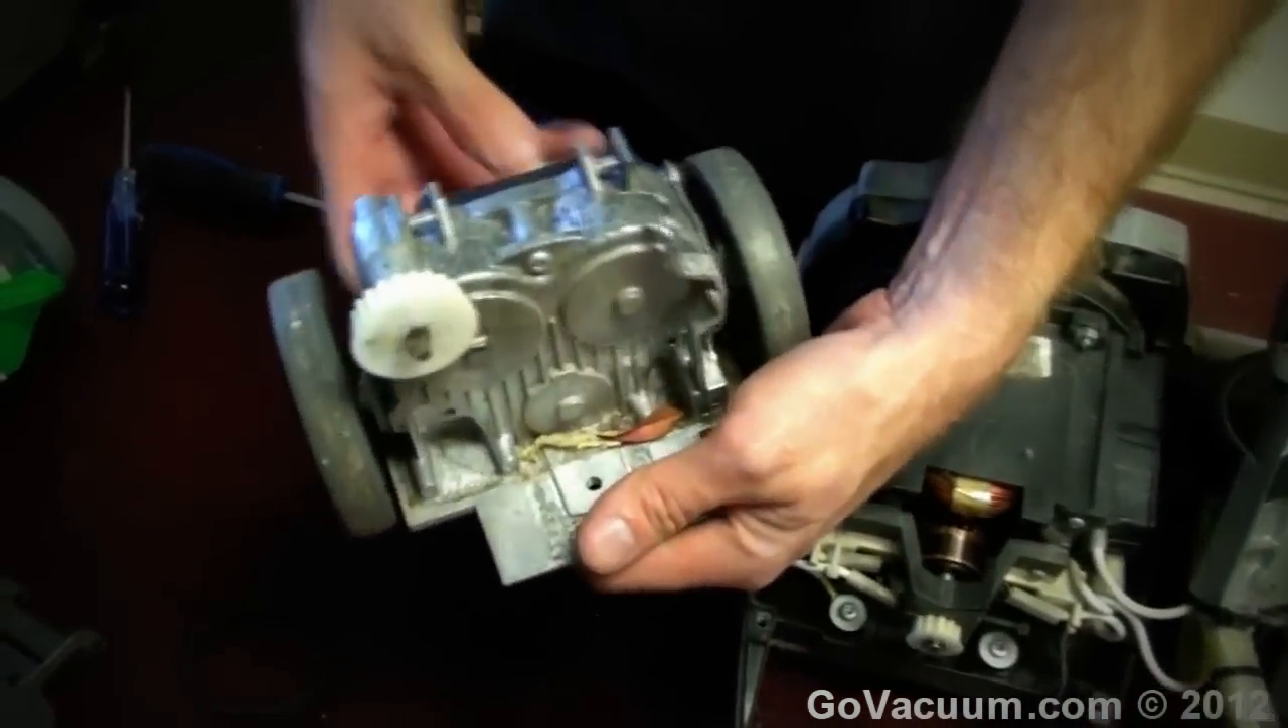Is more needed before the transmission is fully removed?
No.